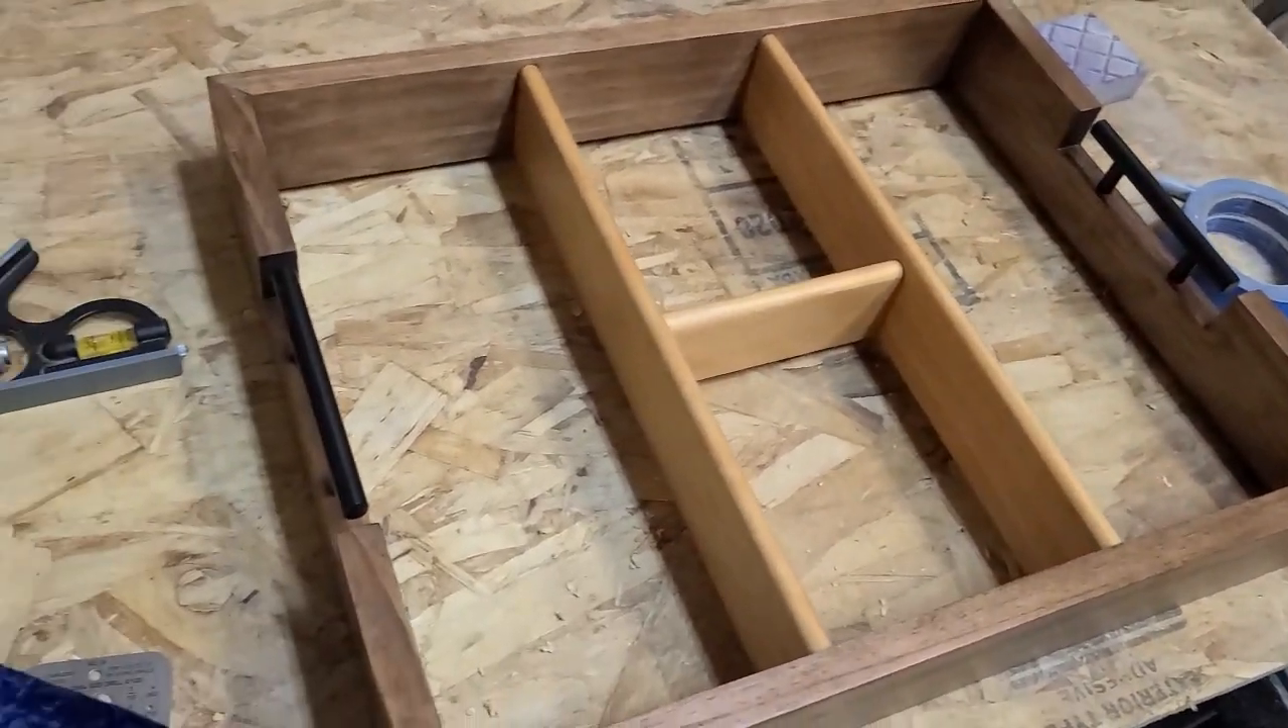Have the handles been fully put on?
Yes.